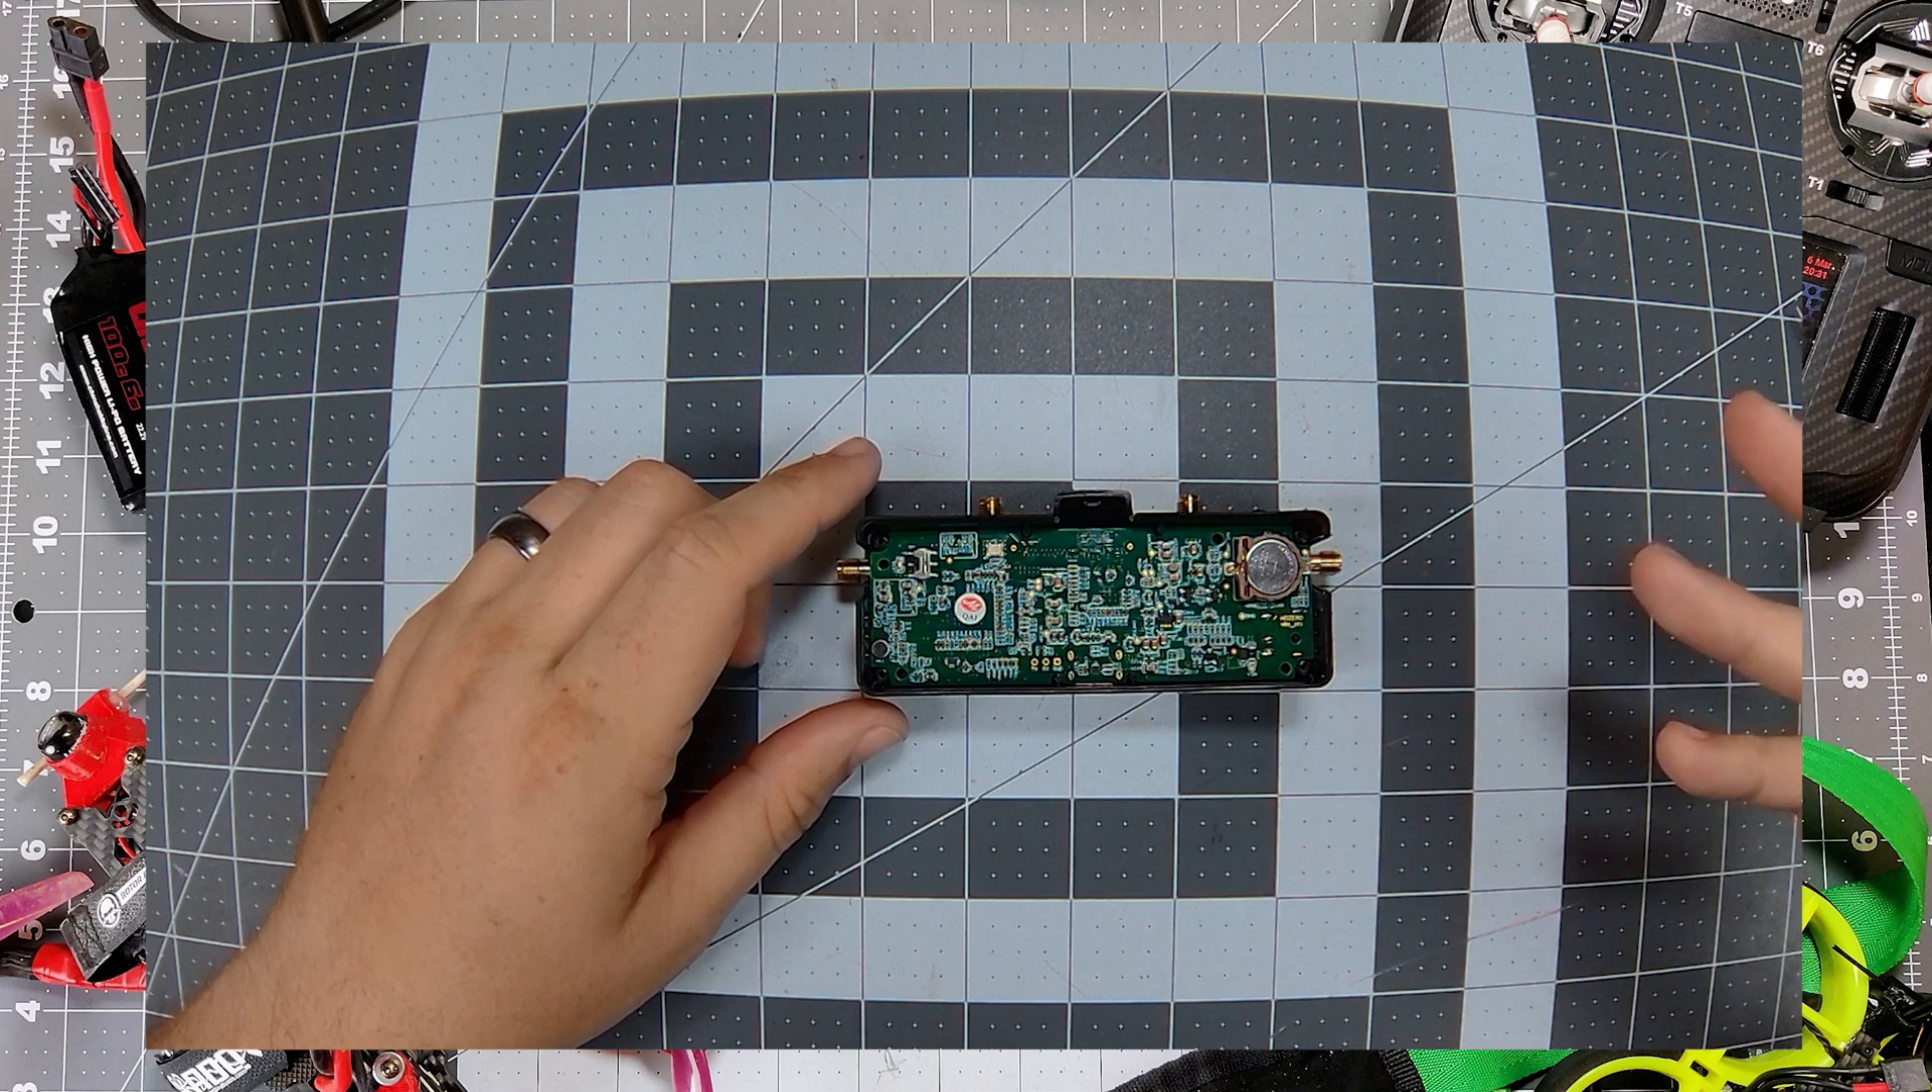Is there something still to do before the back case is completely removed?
No.